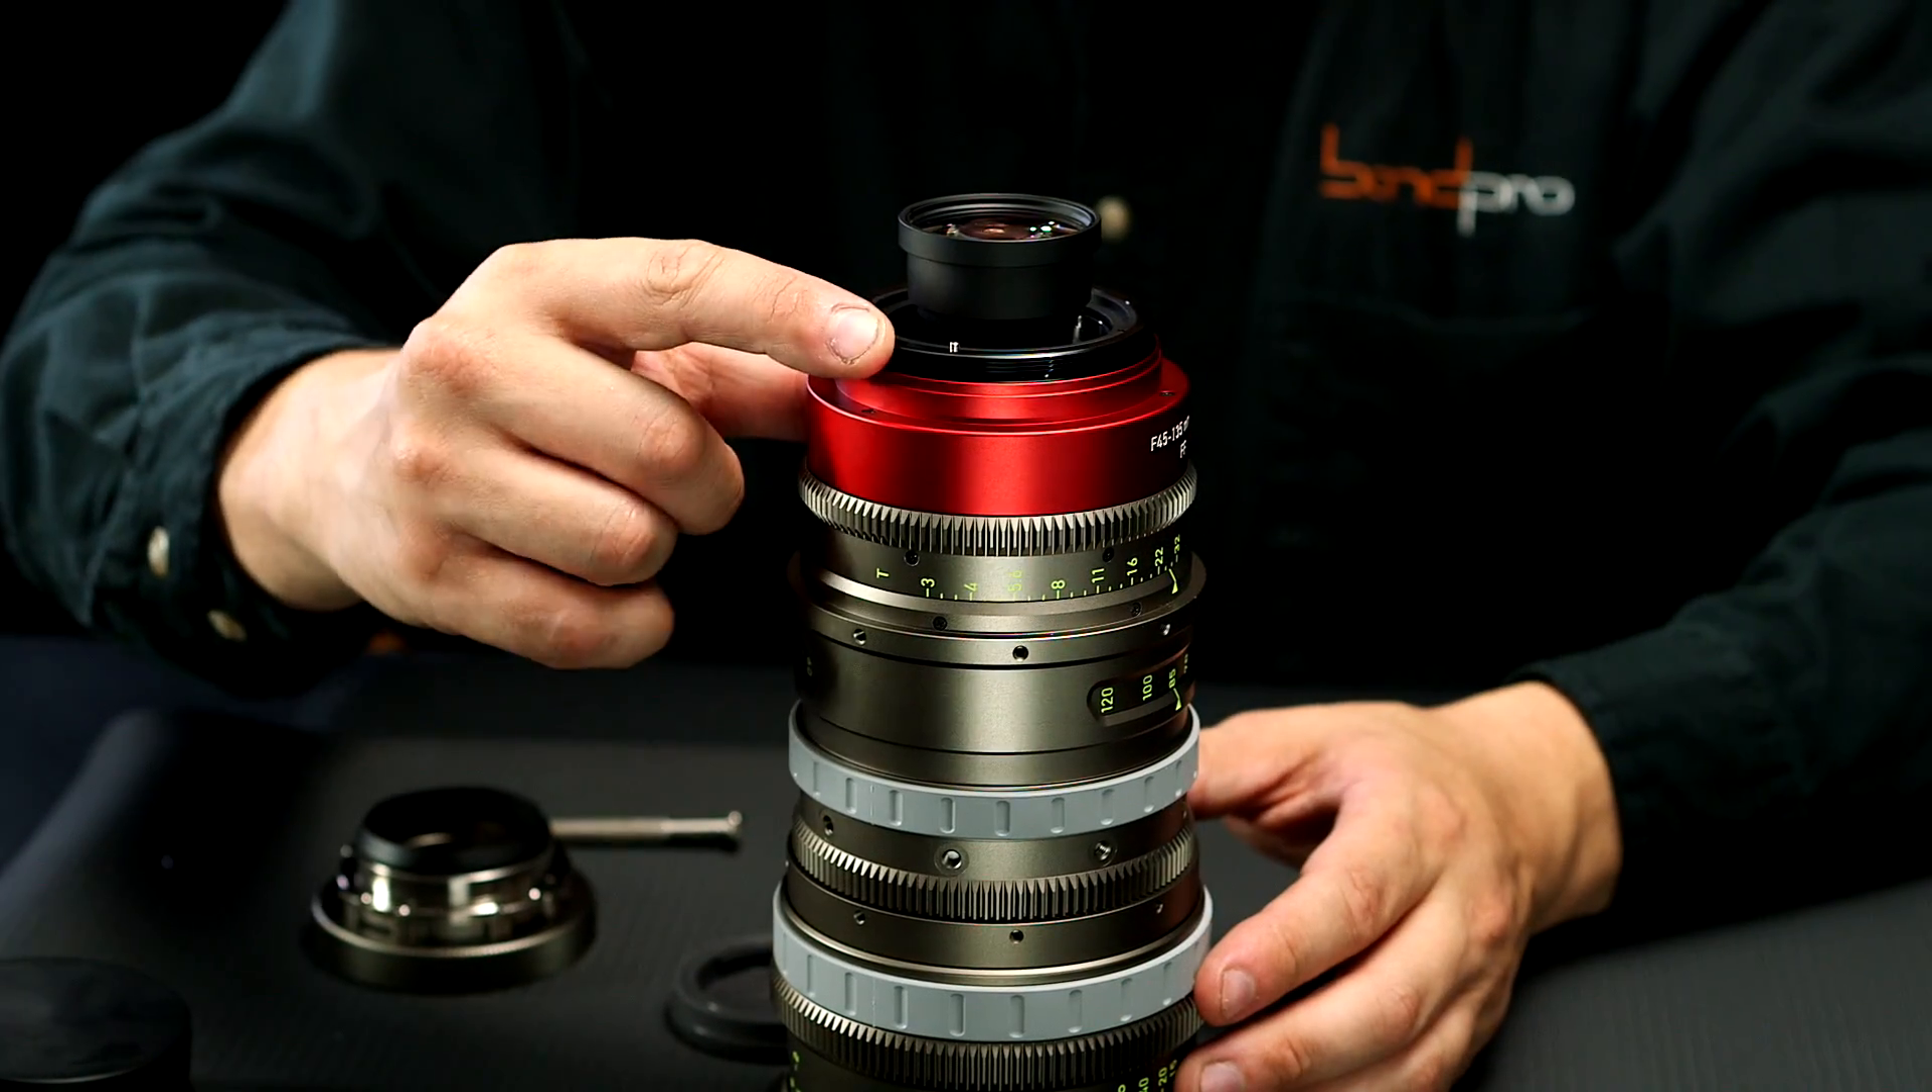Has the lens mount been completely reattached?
No.